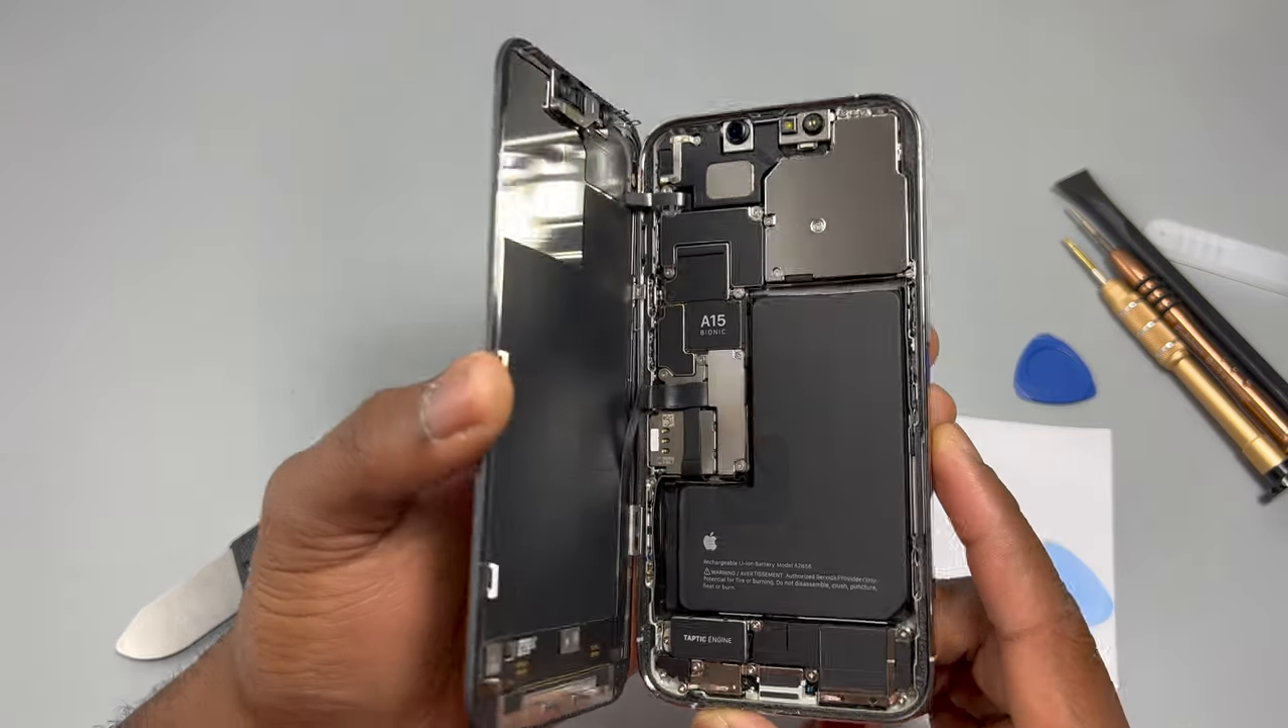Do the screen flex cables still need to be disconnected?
Yes.